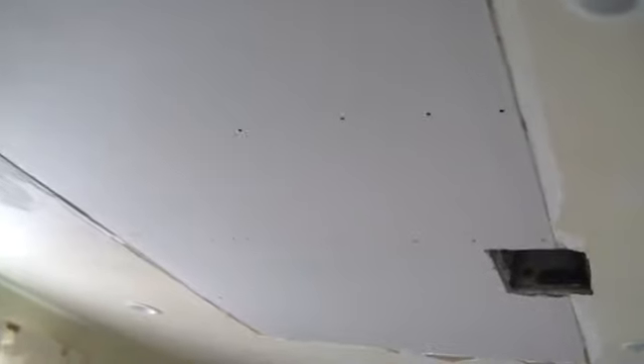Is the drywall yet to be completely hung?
No.